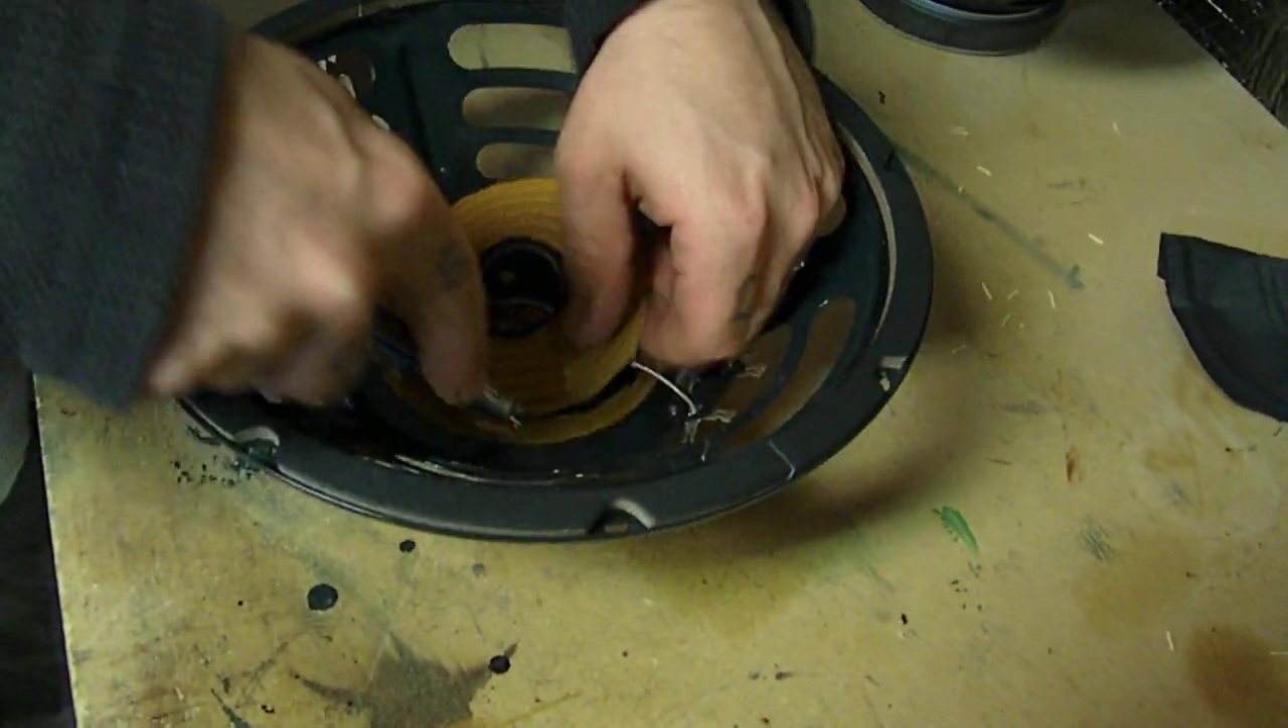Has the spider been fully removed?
No.